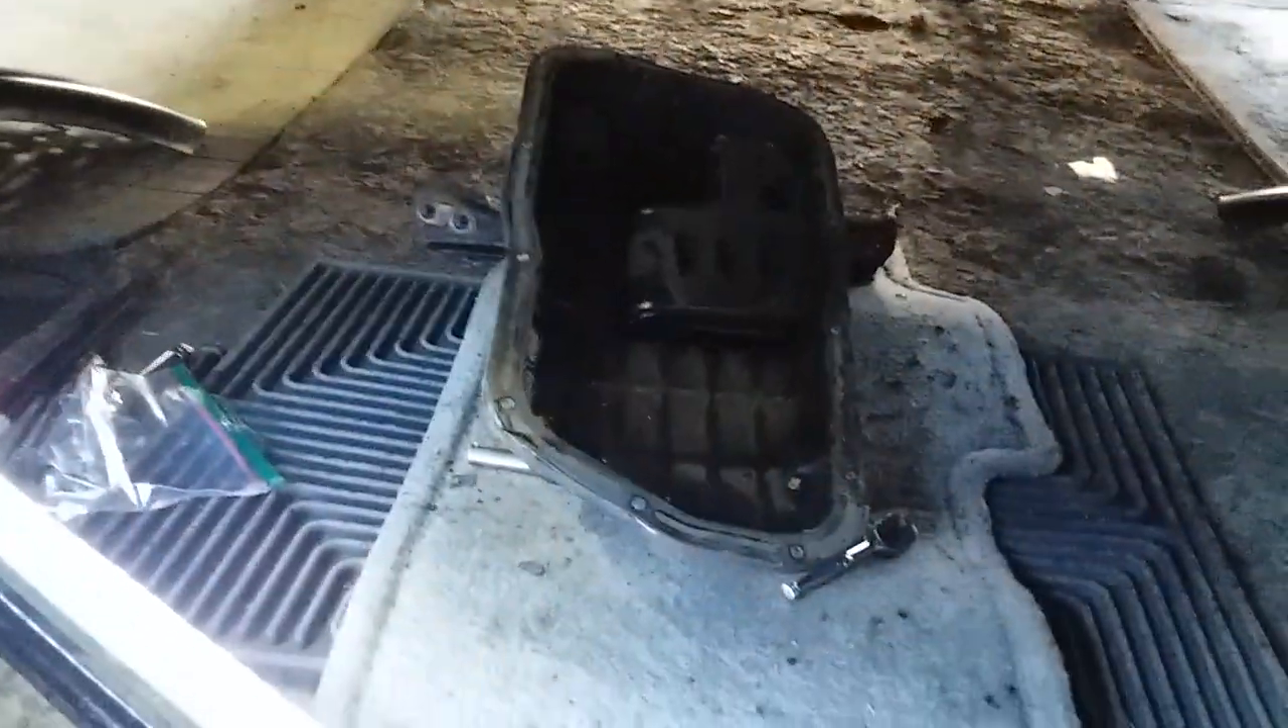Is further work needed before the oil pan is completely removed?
No.